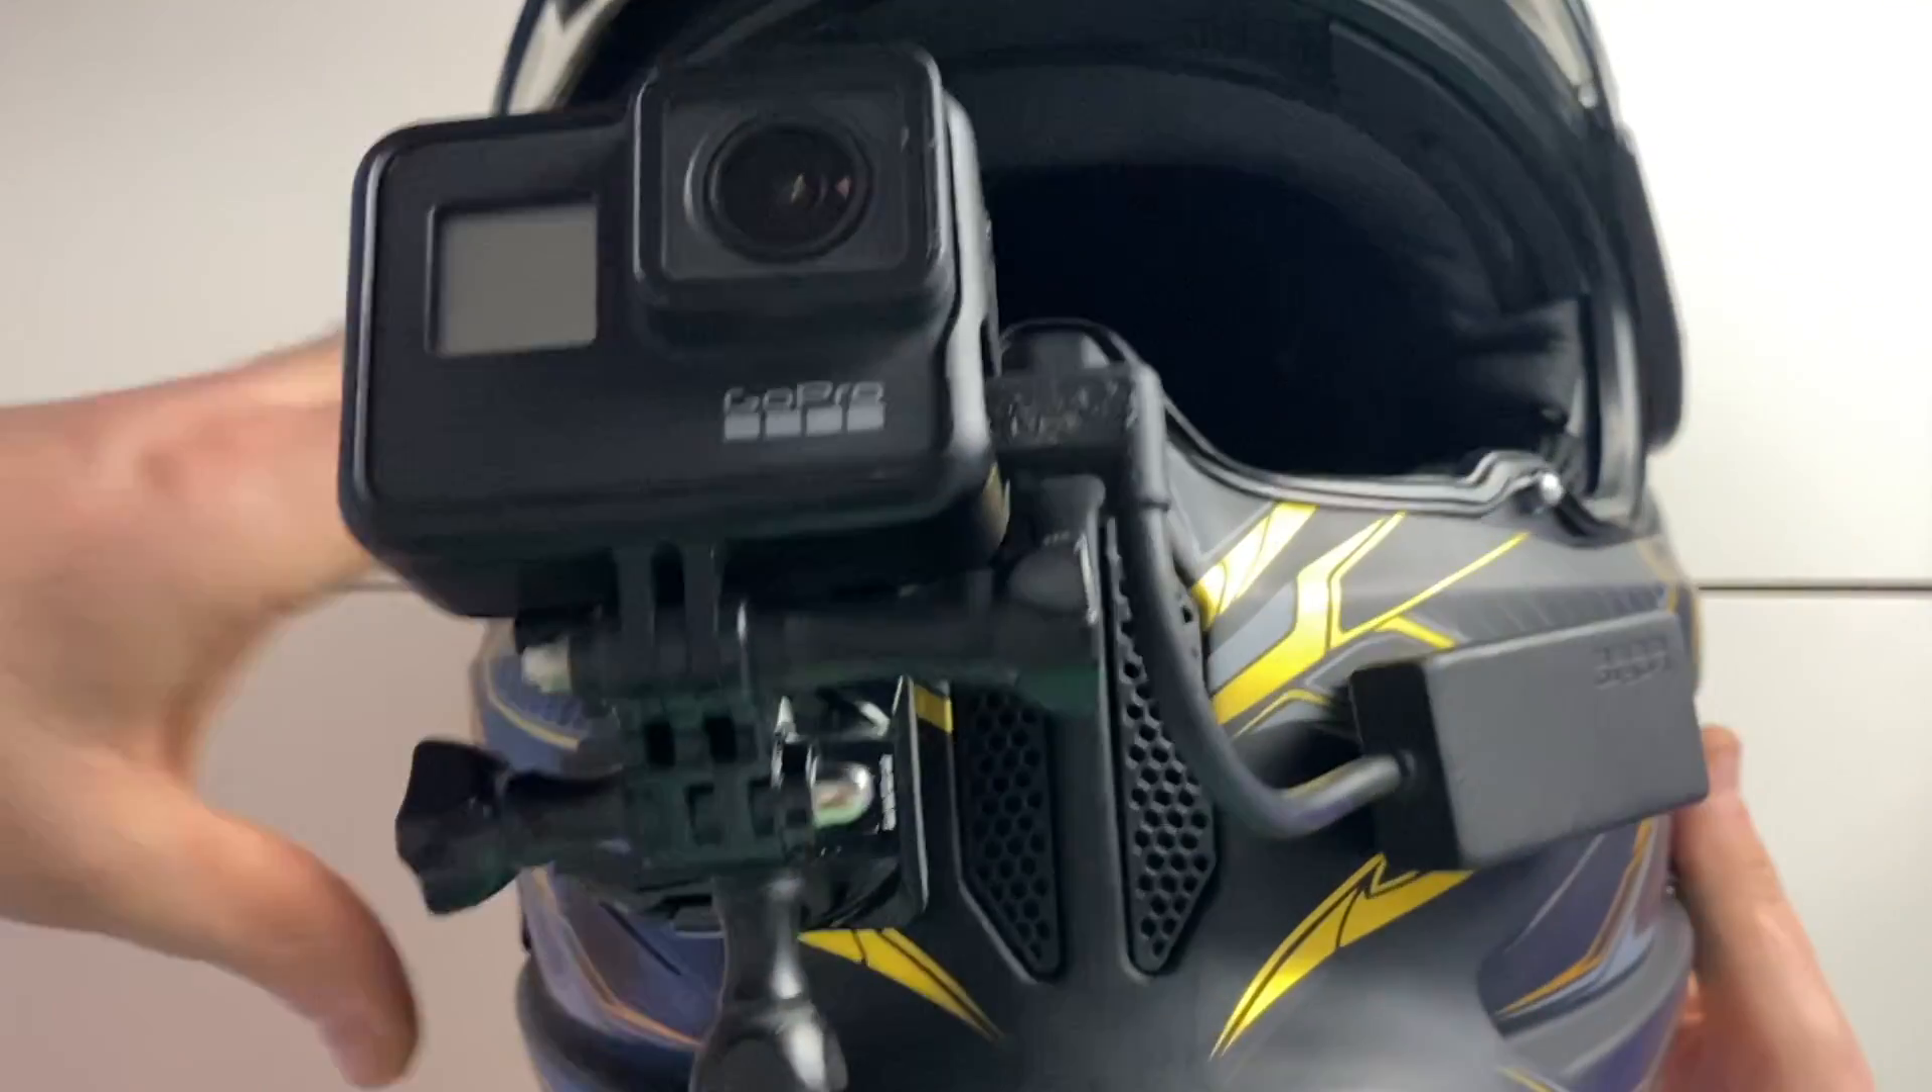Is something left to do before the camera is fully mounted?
No.